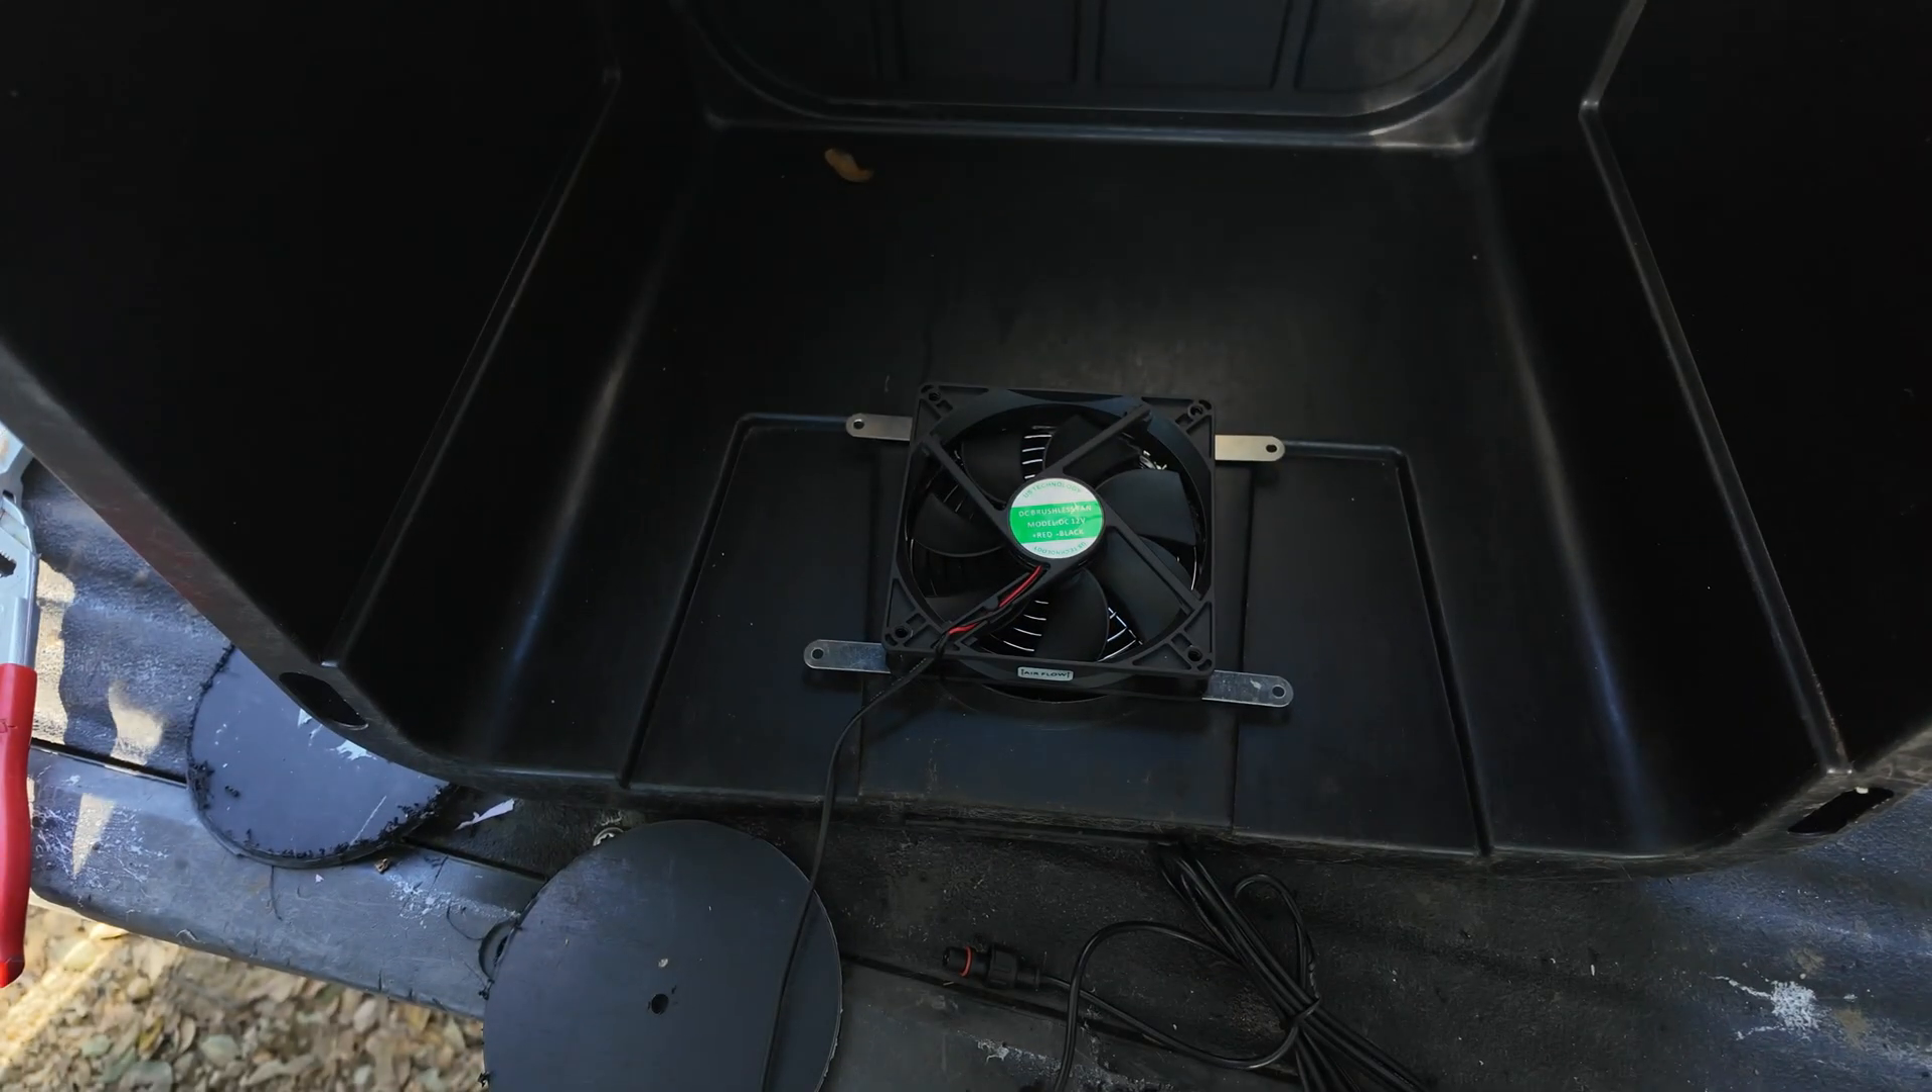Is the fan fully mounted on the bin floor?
No.